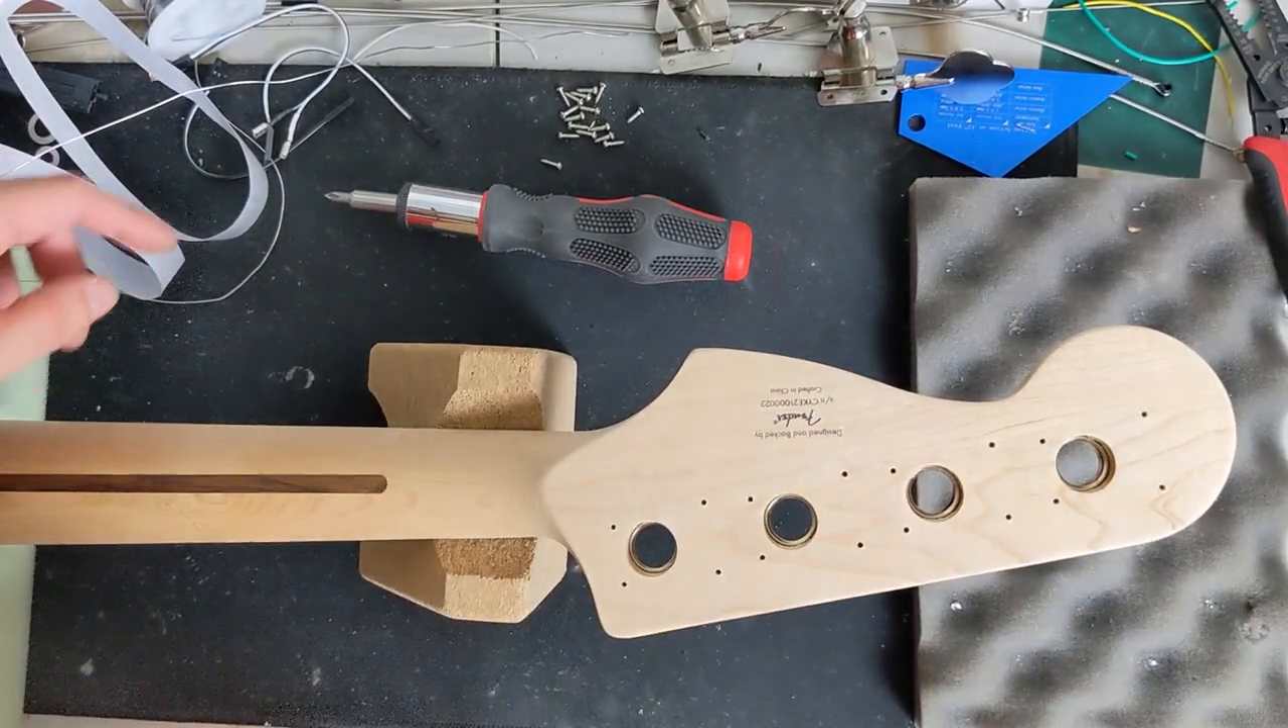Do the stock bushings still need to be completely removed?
Yes.